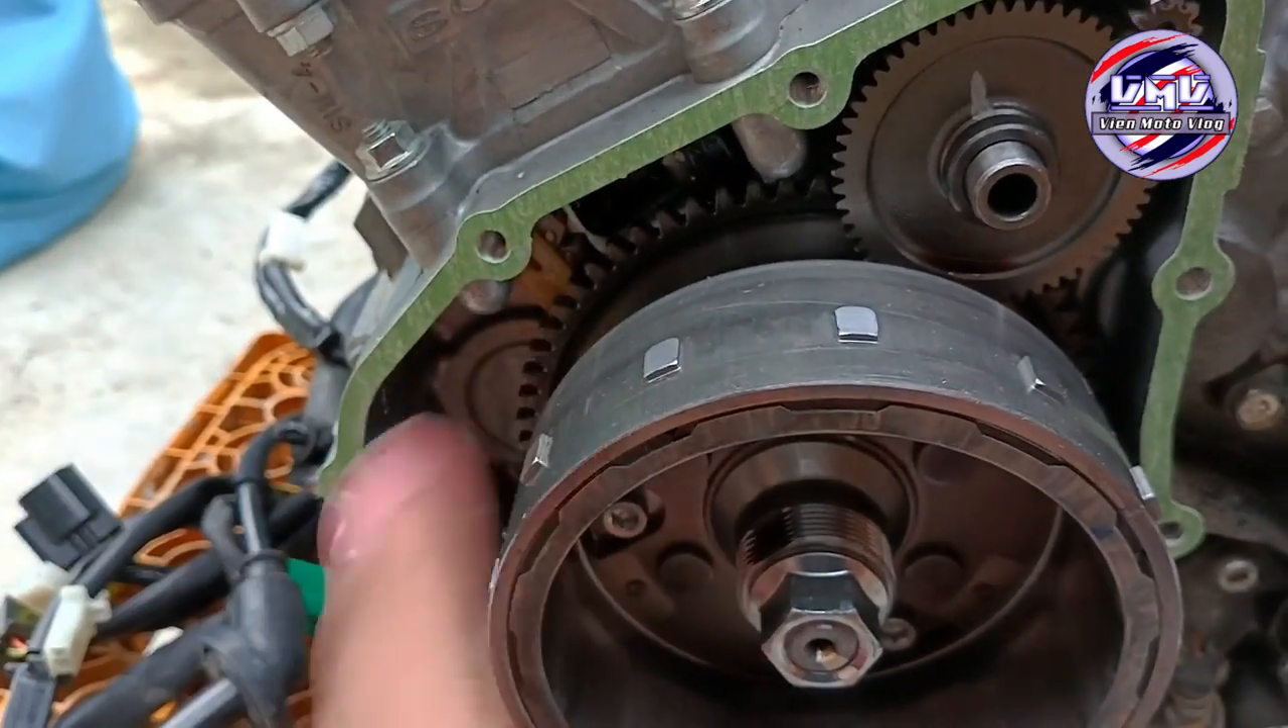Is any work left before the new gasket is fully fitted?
No.